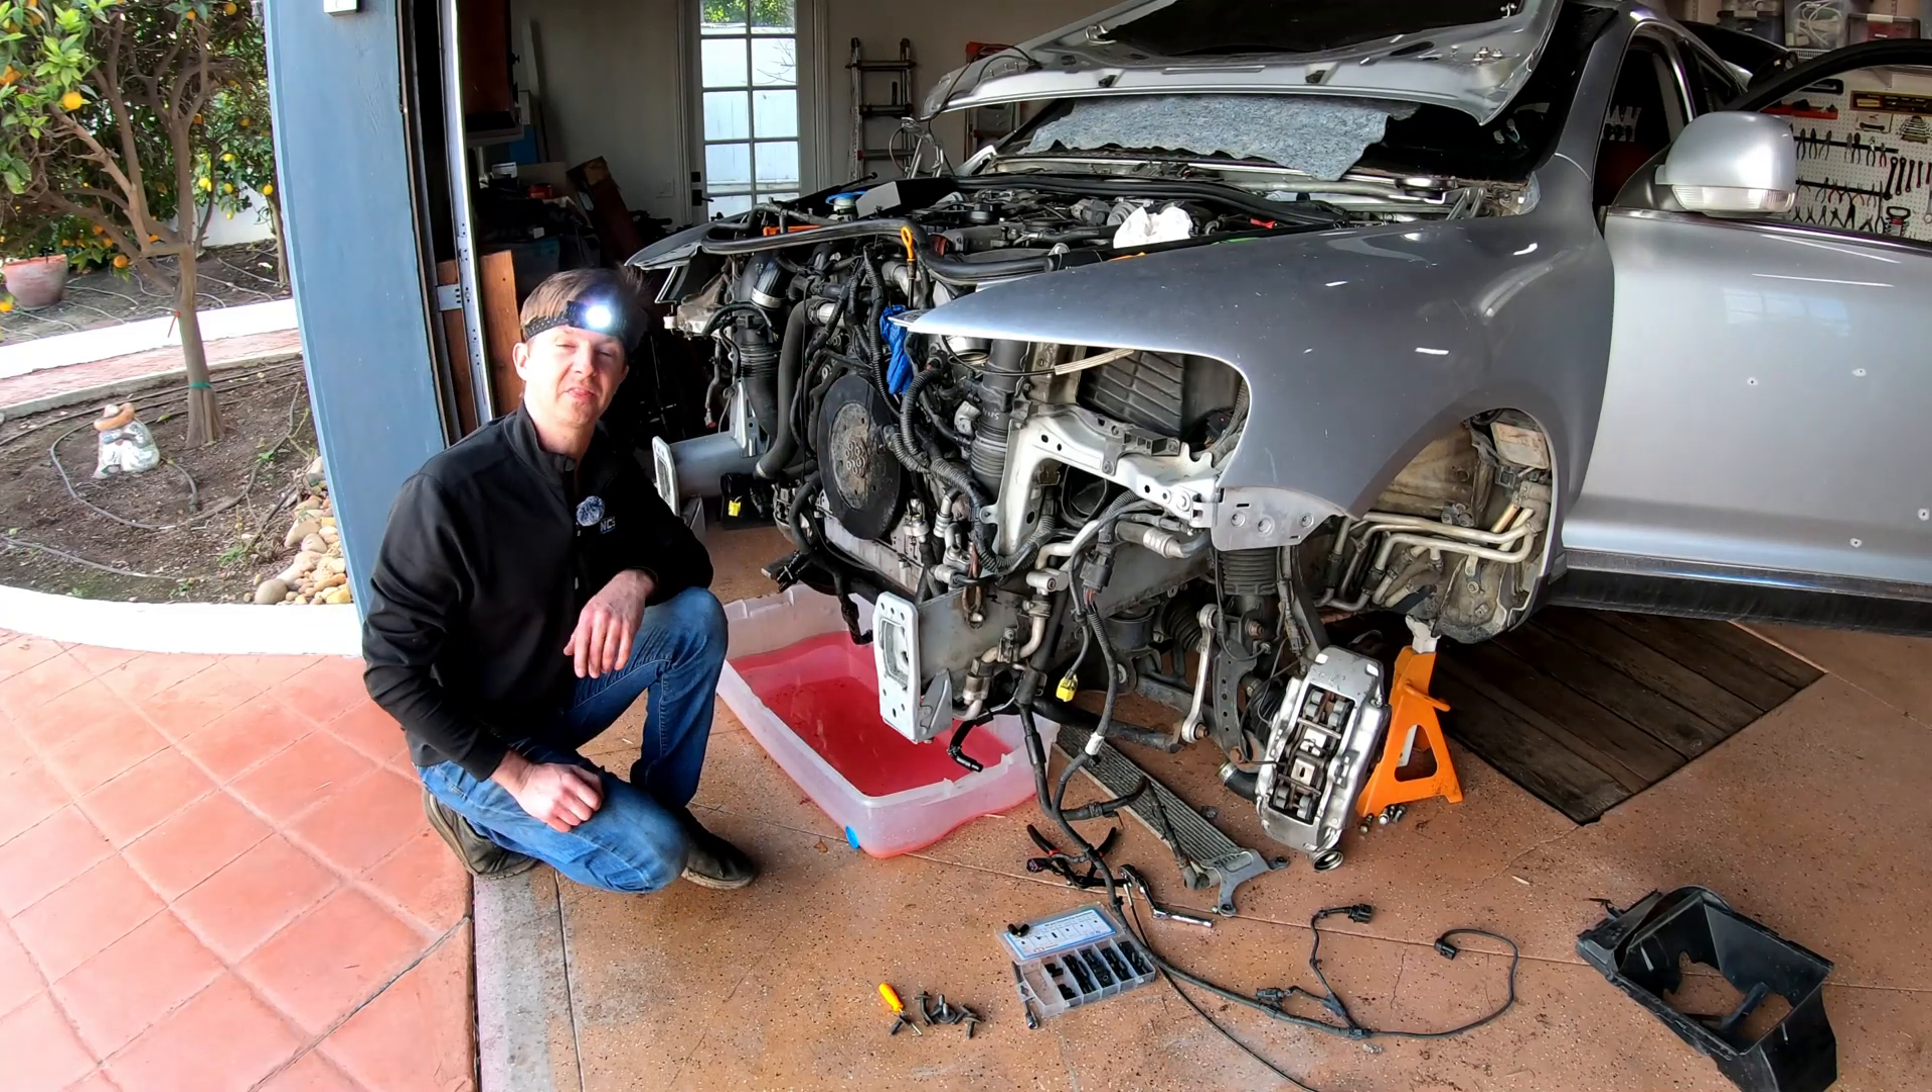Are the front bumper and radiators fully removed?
Yes.